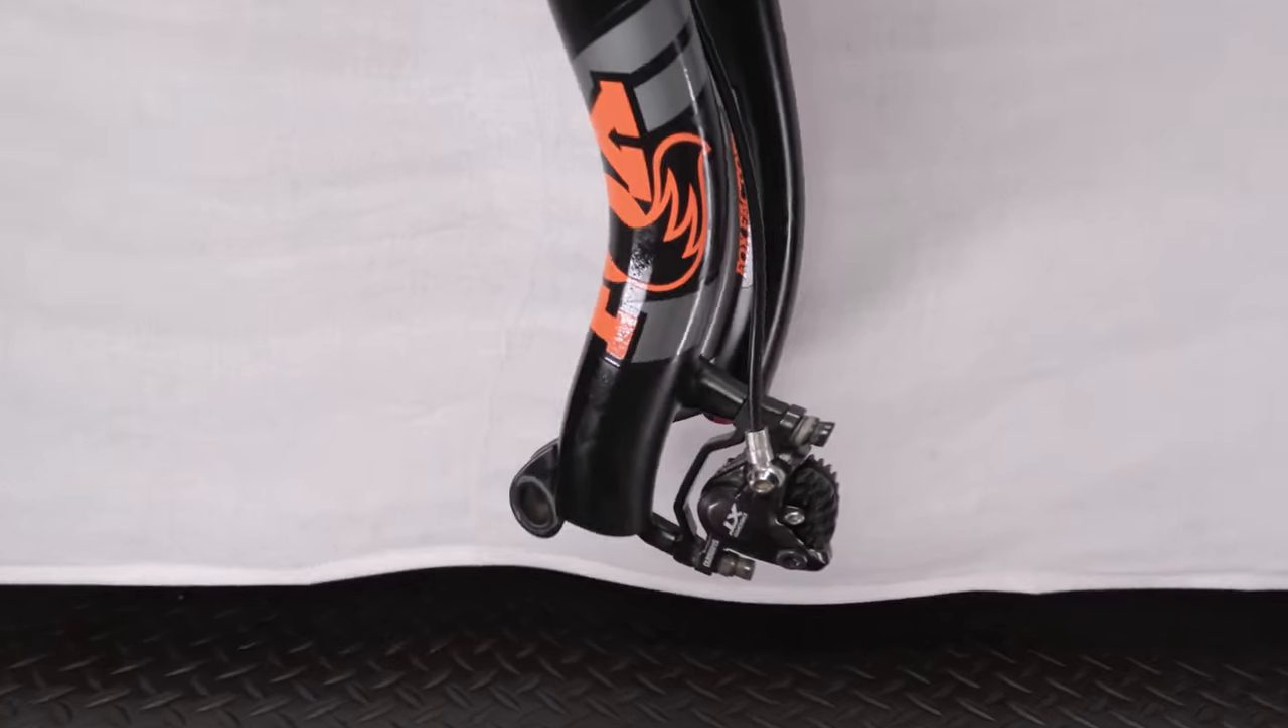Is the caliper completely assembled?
Yes.